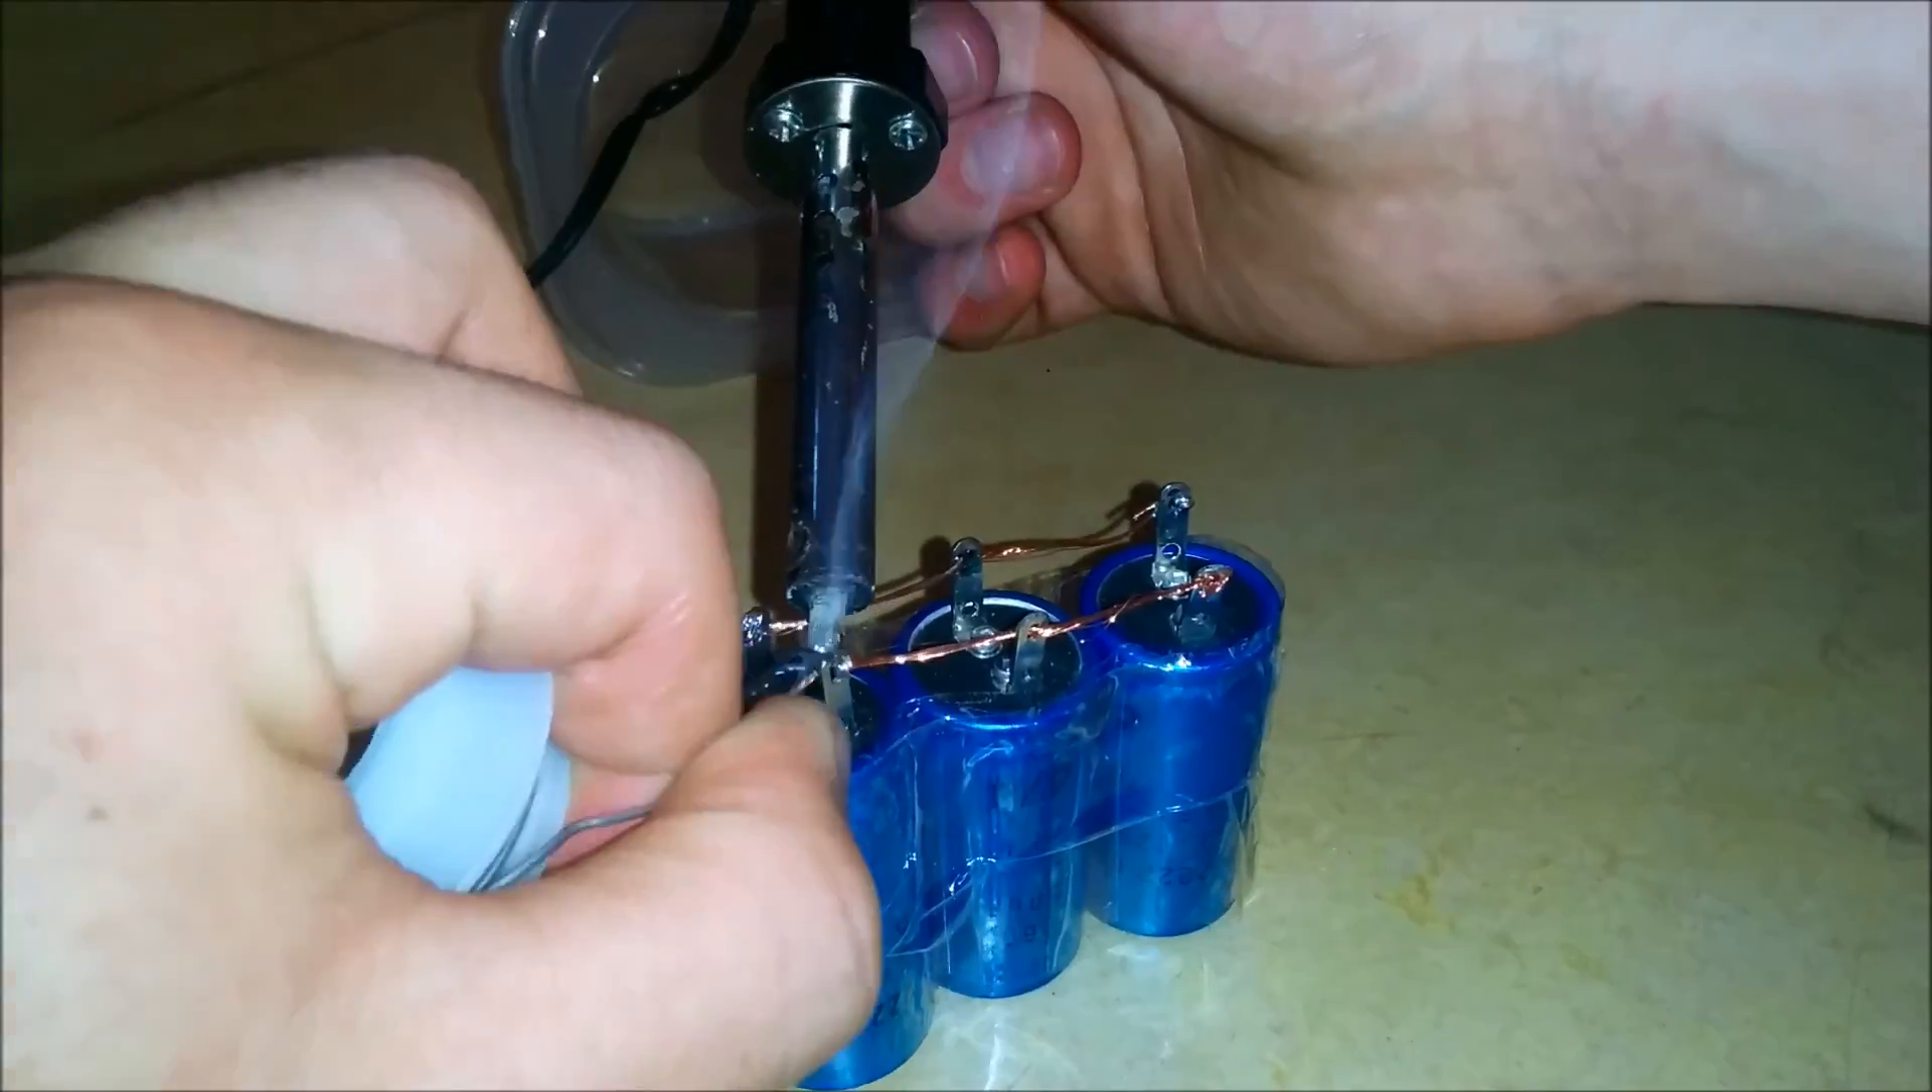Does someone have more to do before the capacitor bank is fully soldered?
Yes.